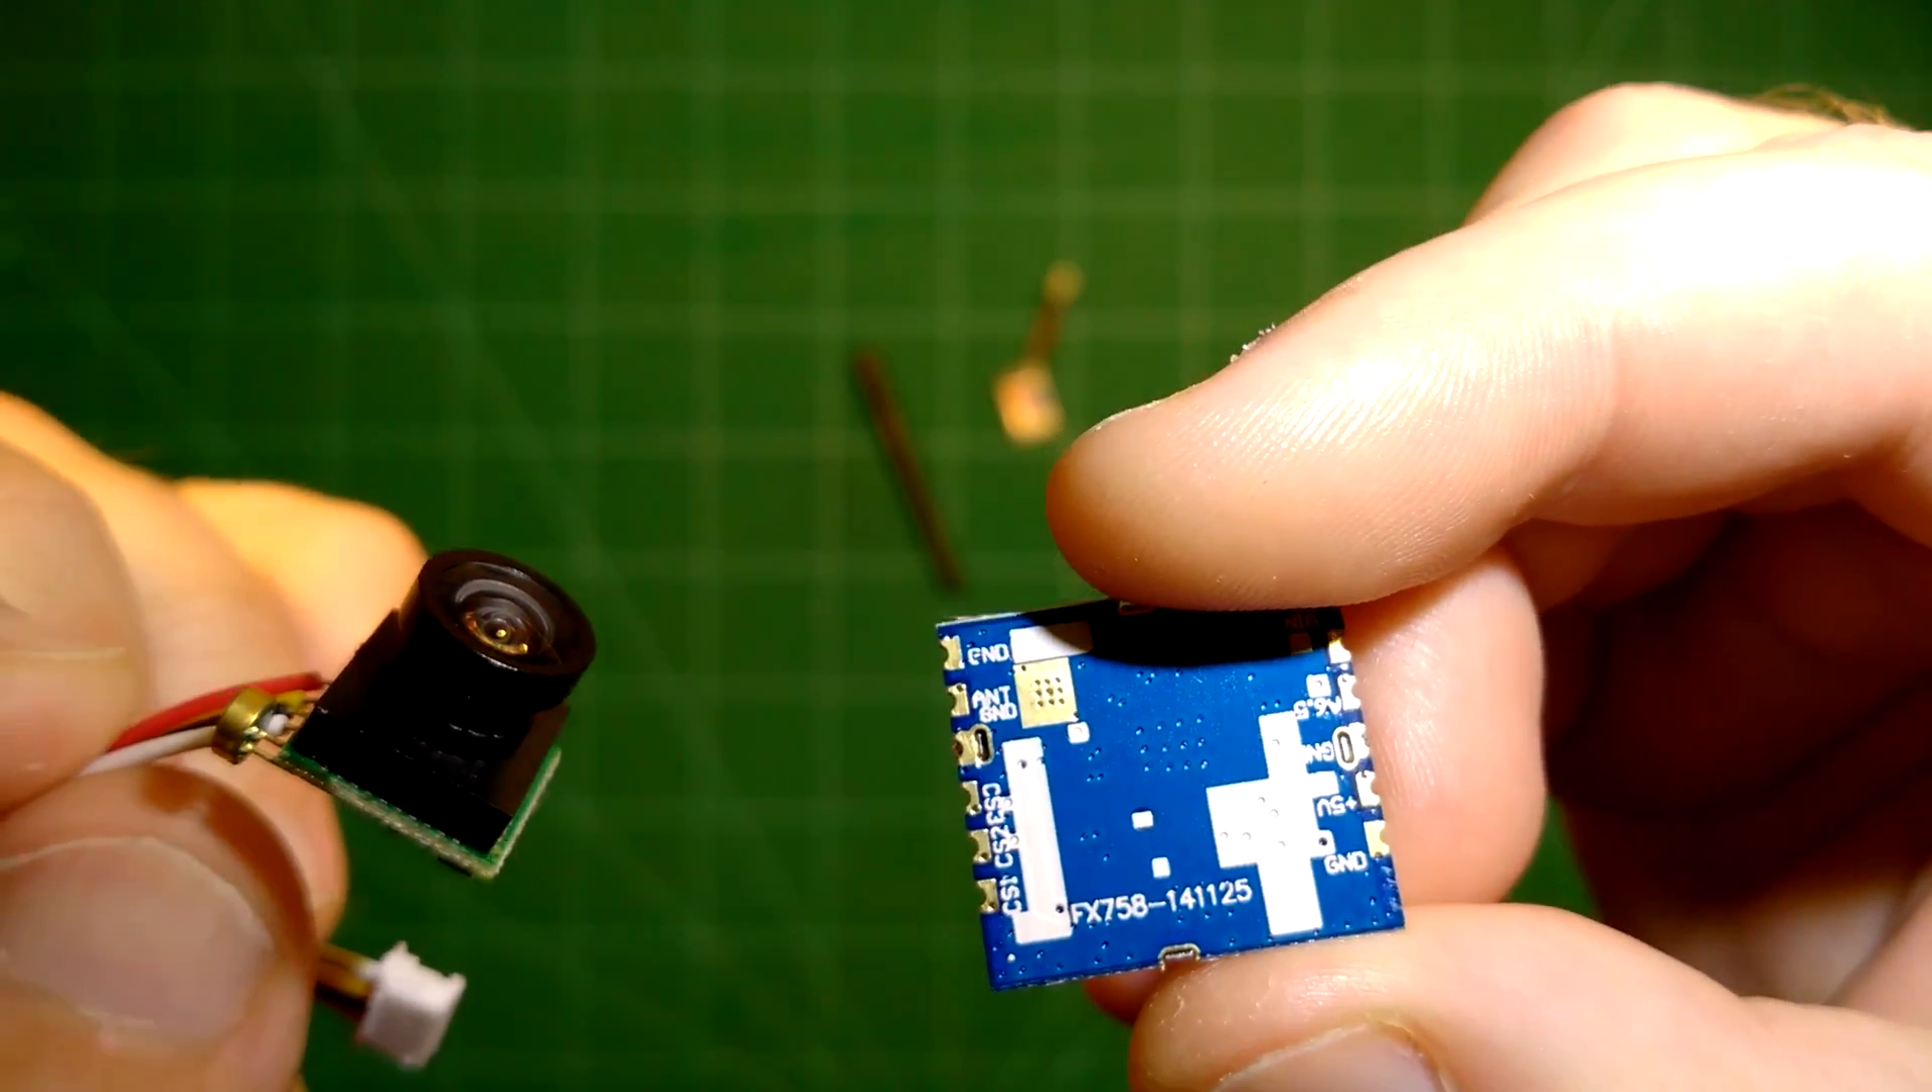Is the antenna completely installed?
No.